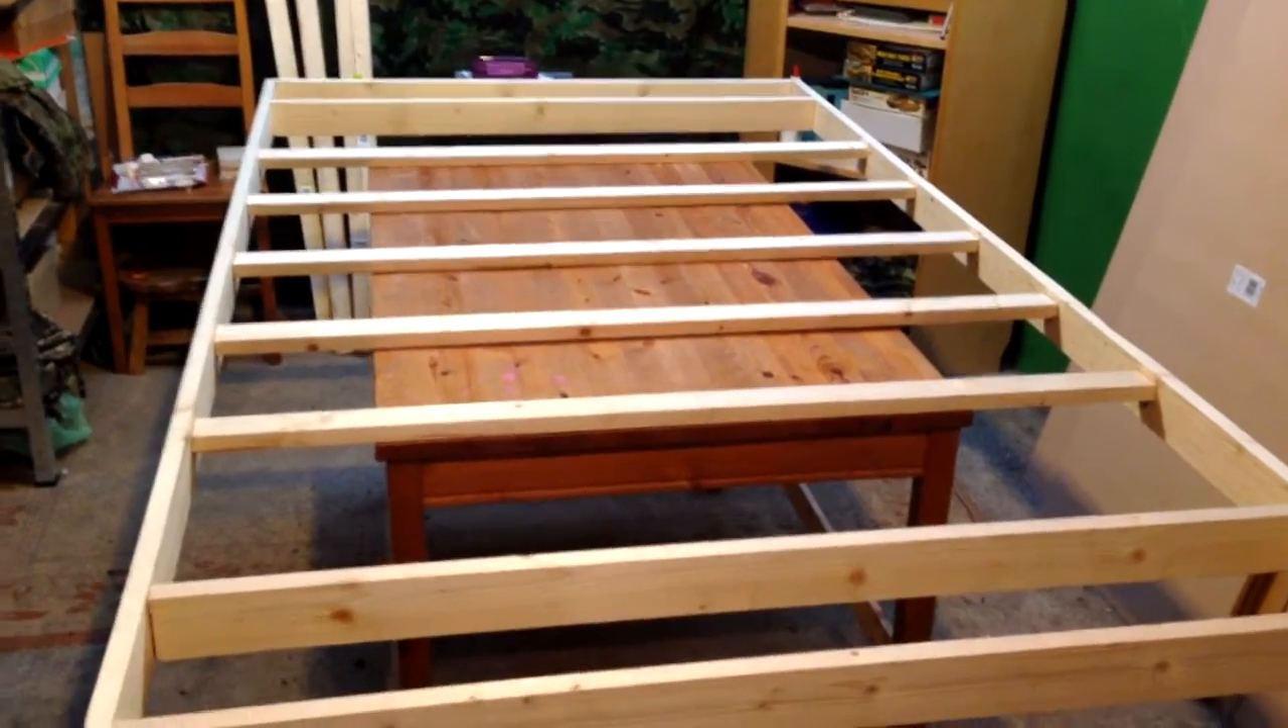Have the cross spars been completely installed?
Yes.